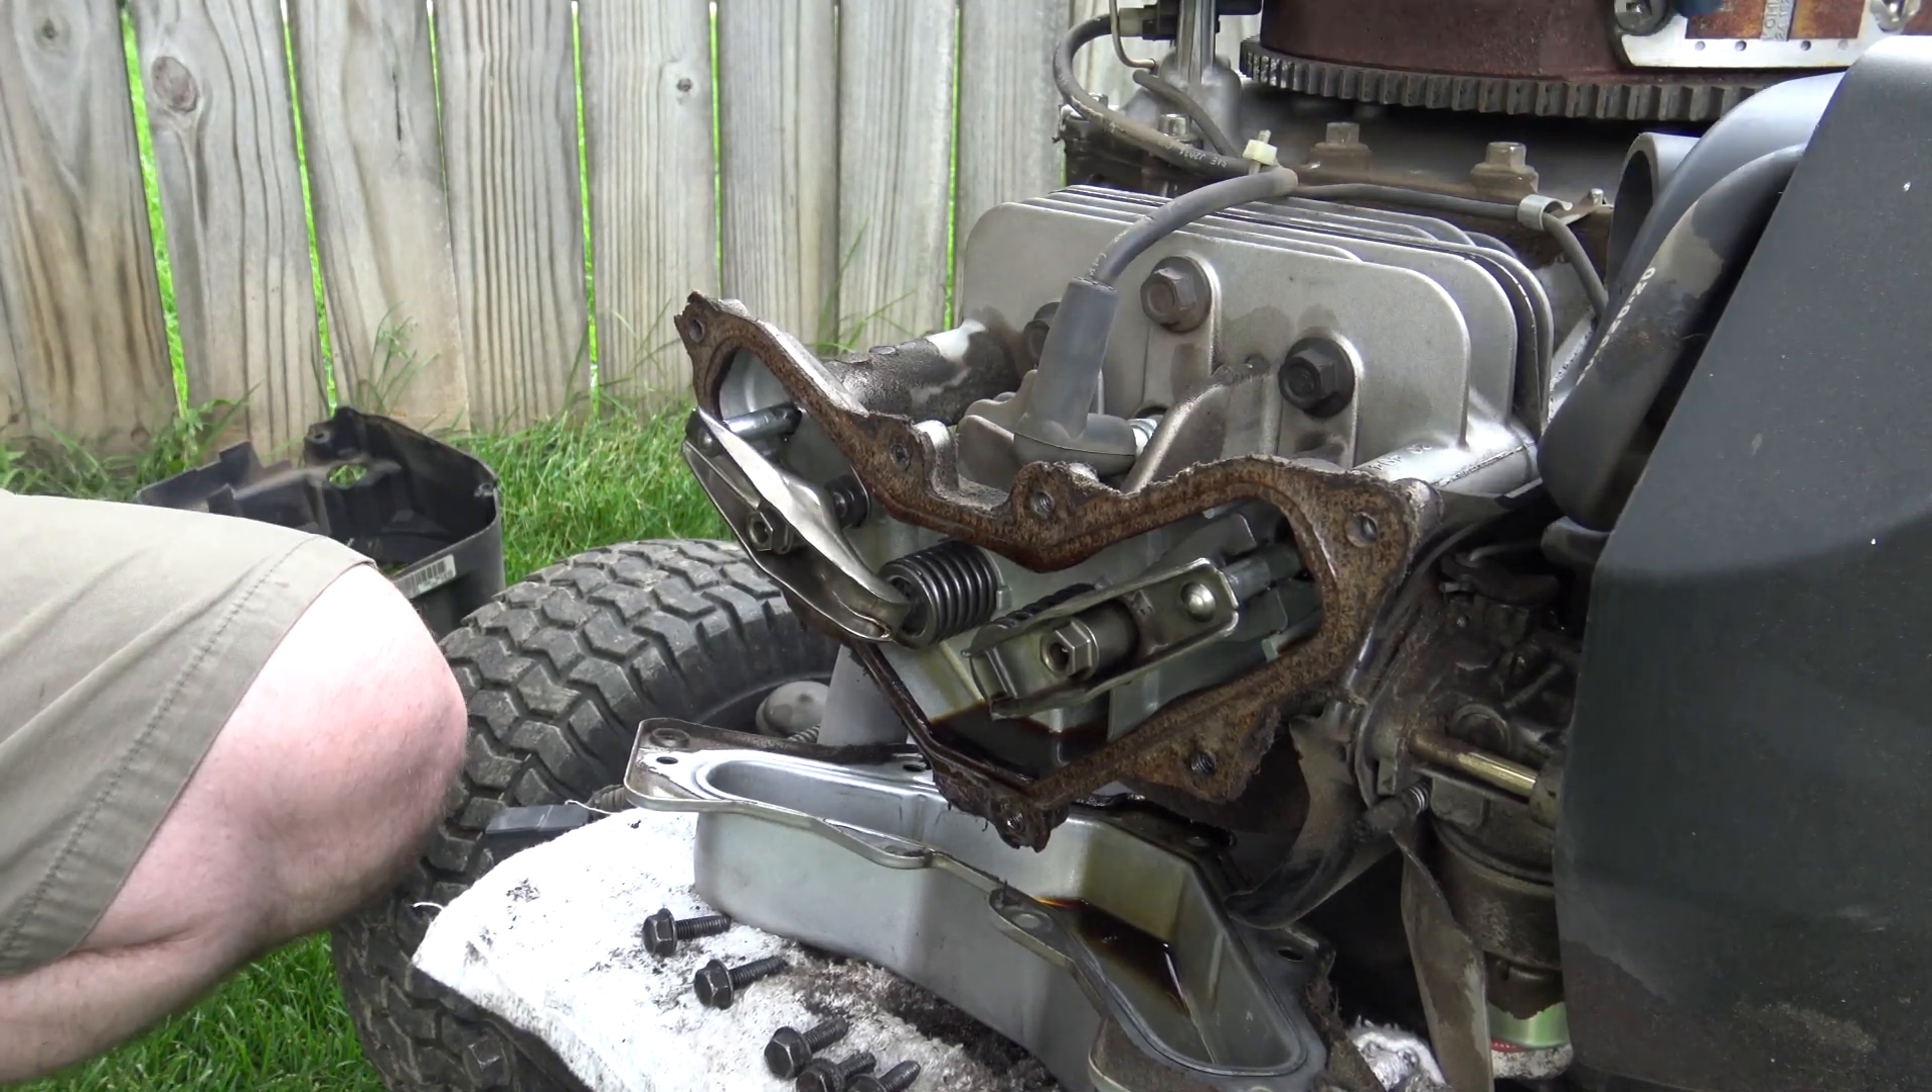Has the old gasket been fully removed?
No.